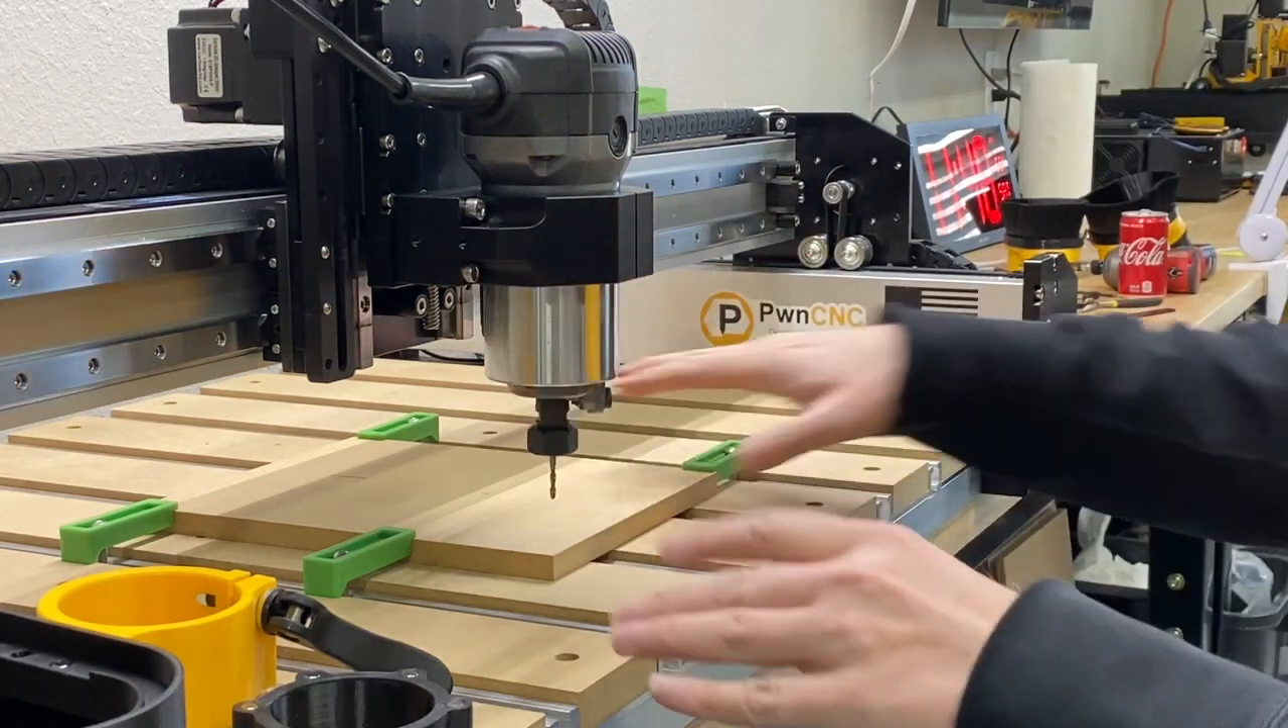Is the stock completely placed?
Yes.